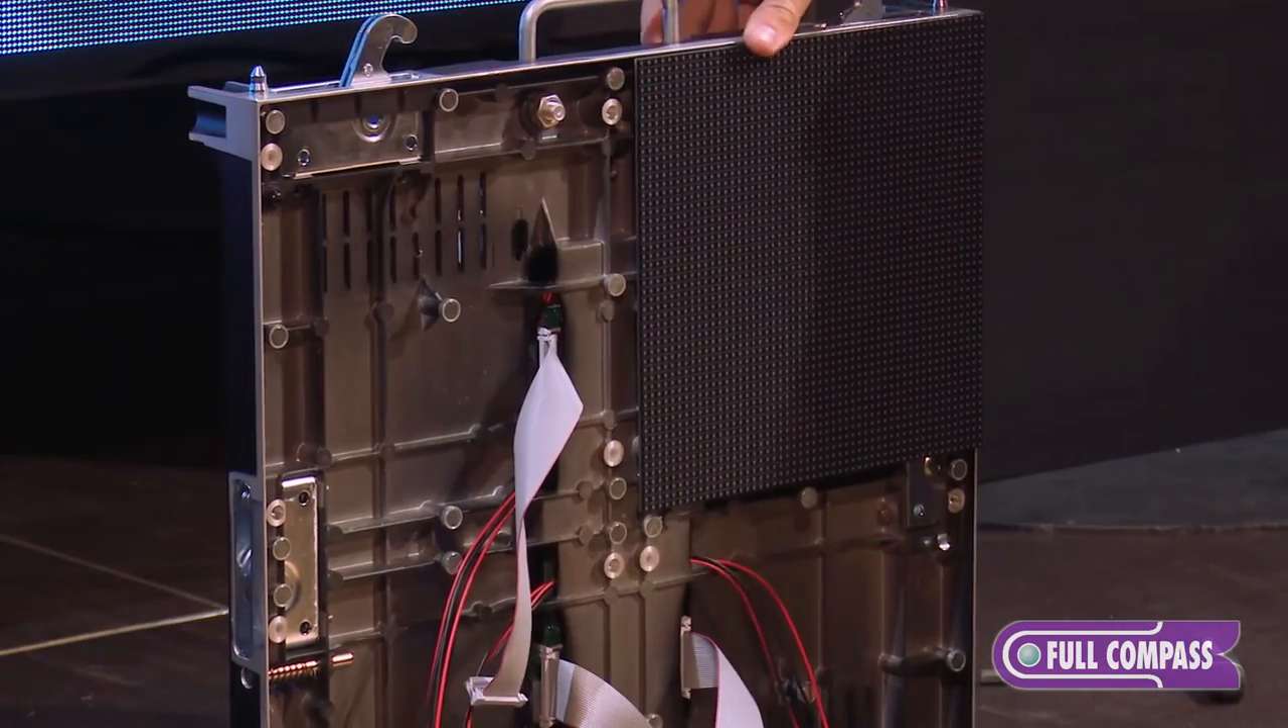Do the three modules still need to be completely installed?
Yes.